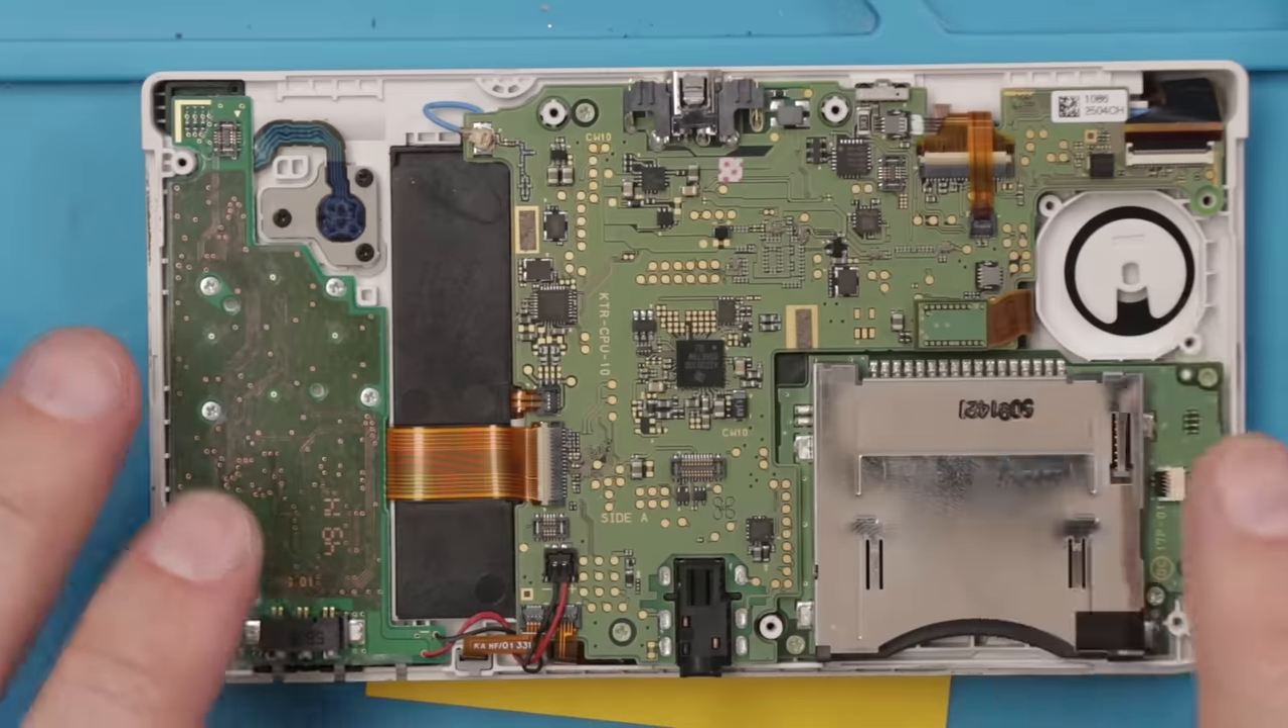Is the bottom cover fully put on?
No.